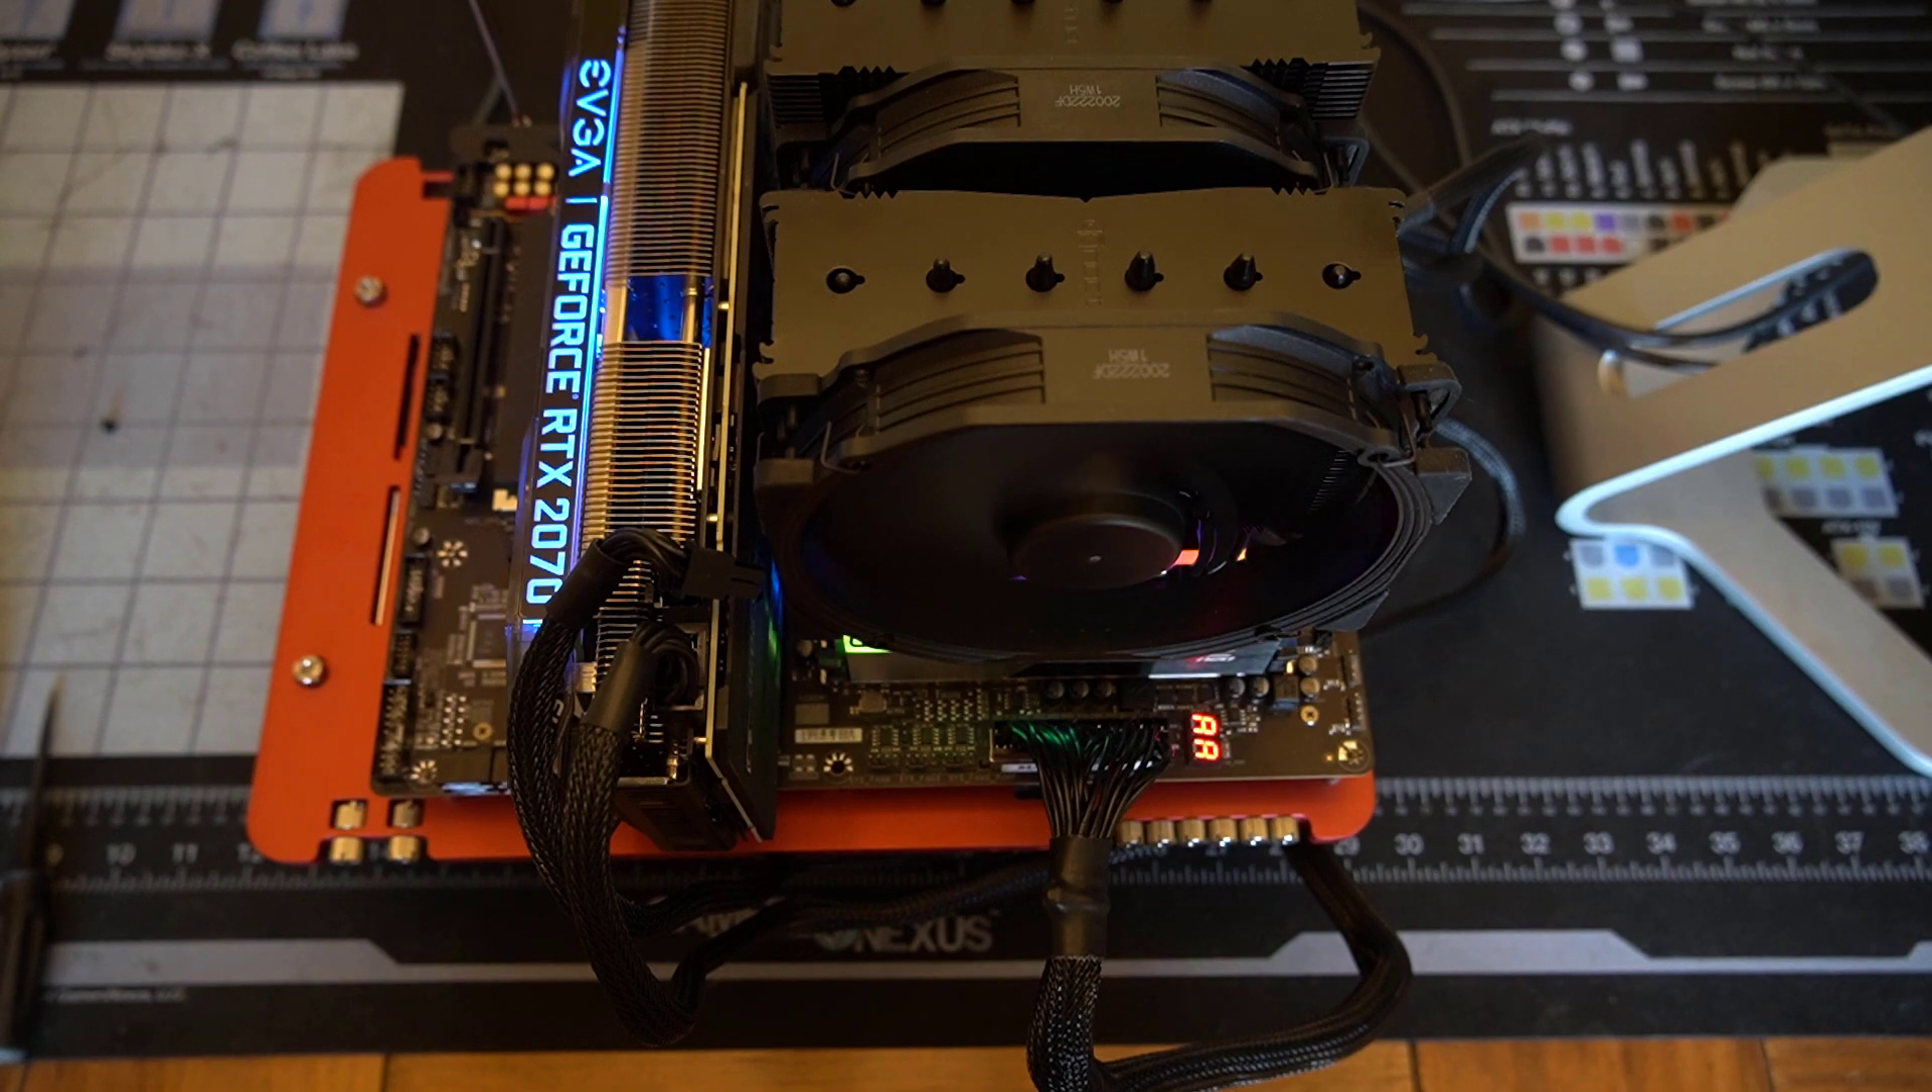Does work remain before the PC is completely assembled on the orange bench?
No.